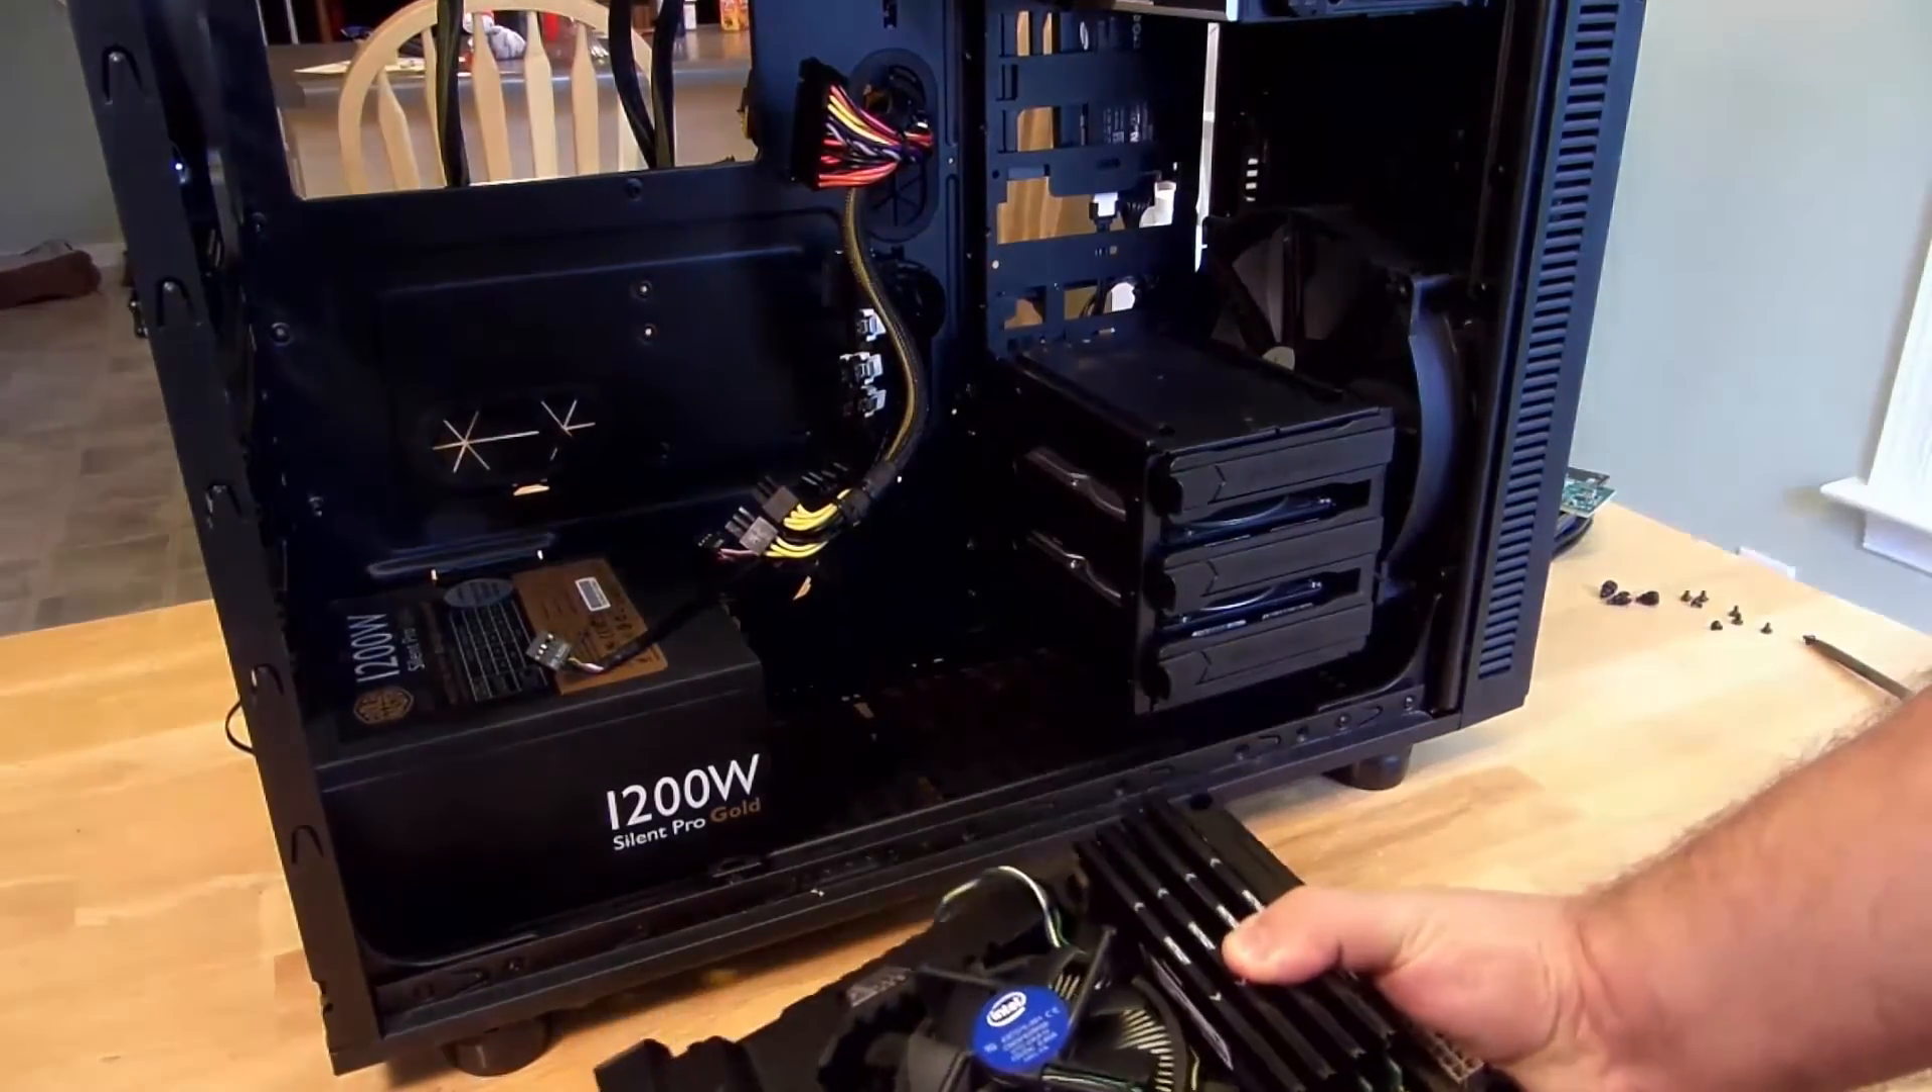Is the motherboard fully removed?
Yes.